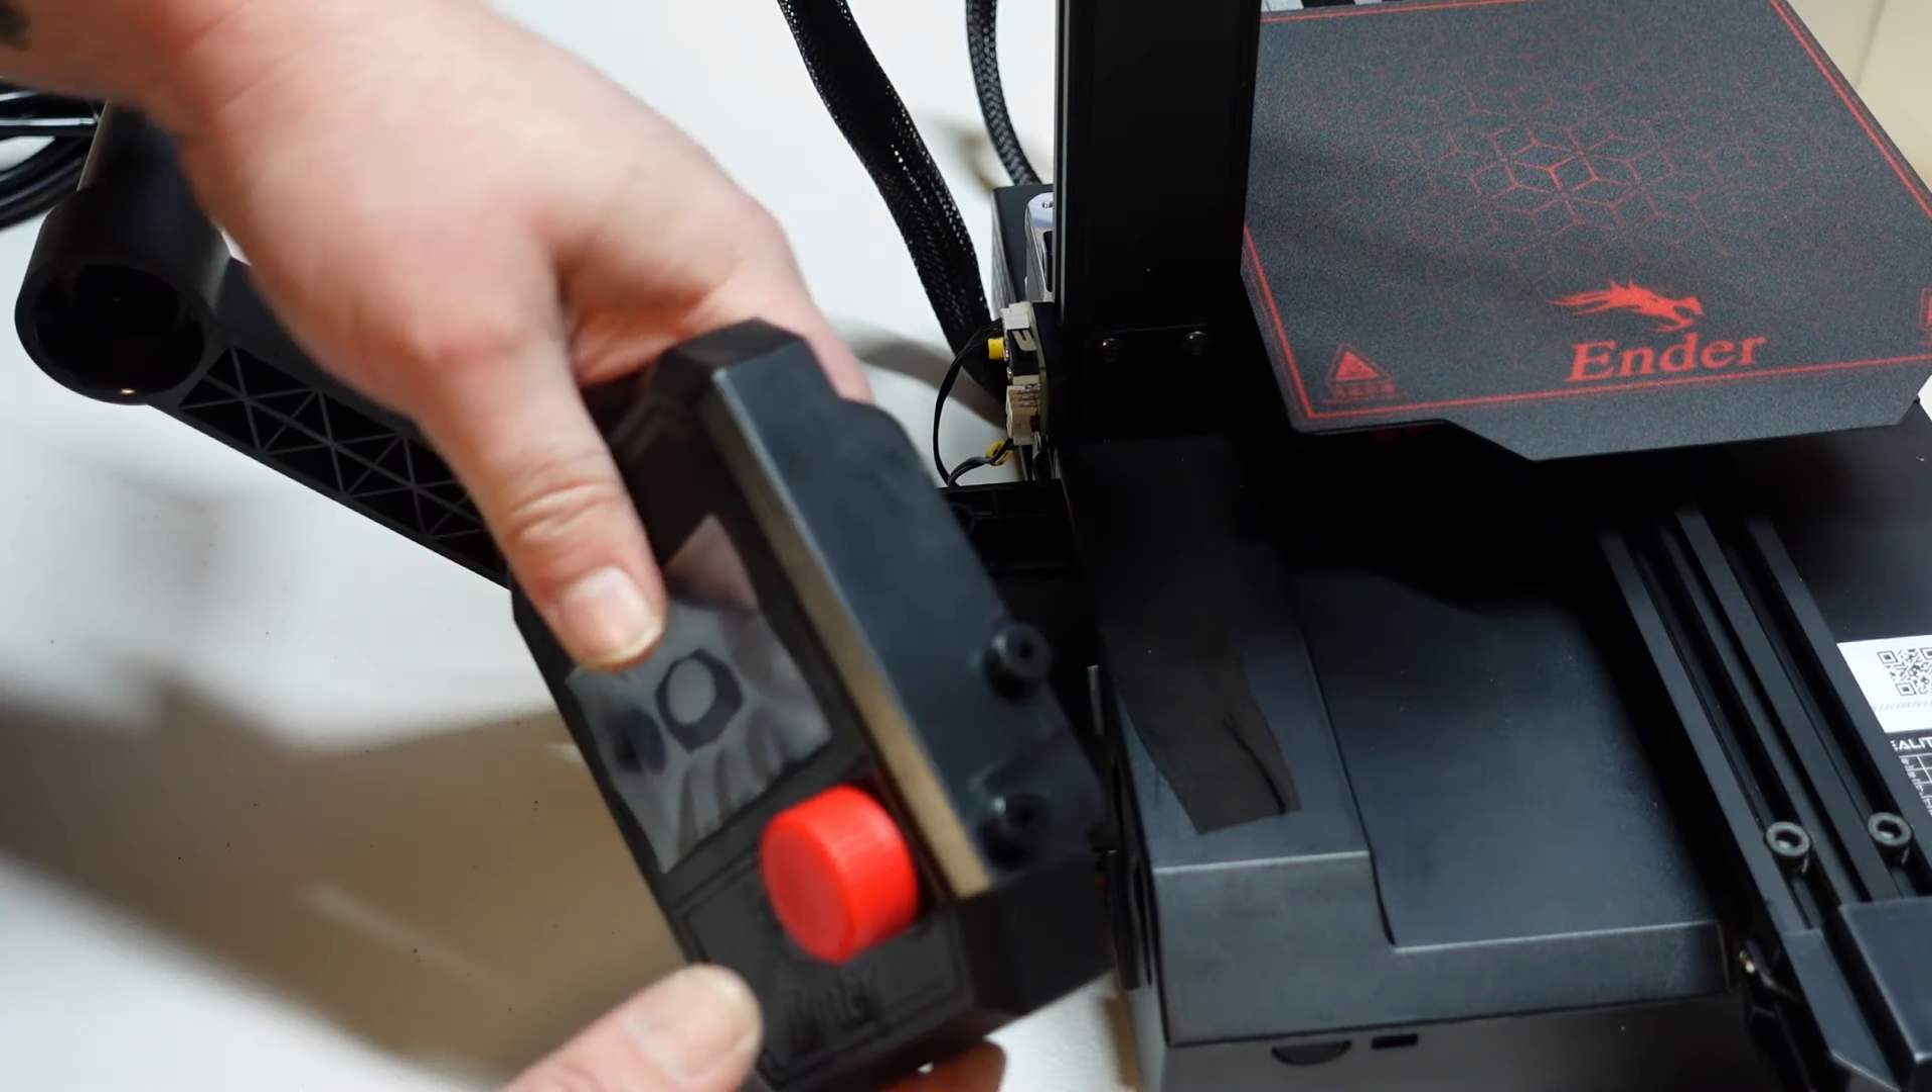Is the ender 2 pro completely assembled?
No.